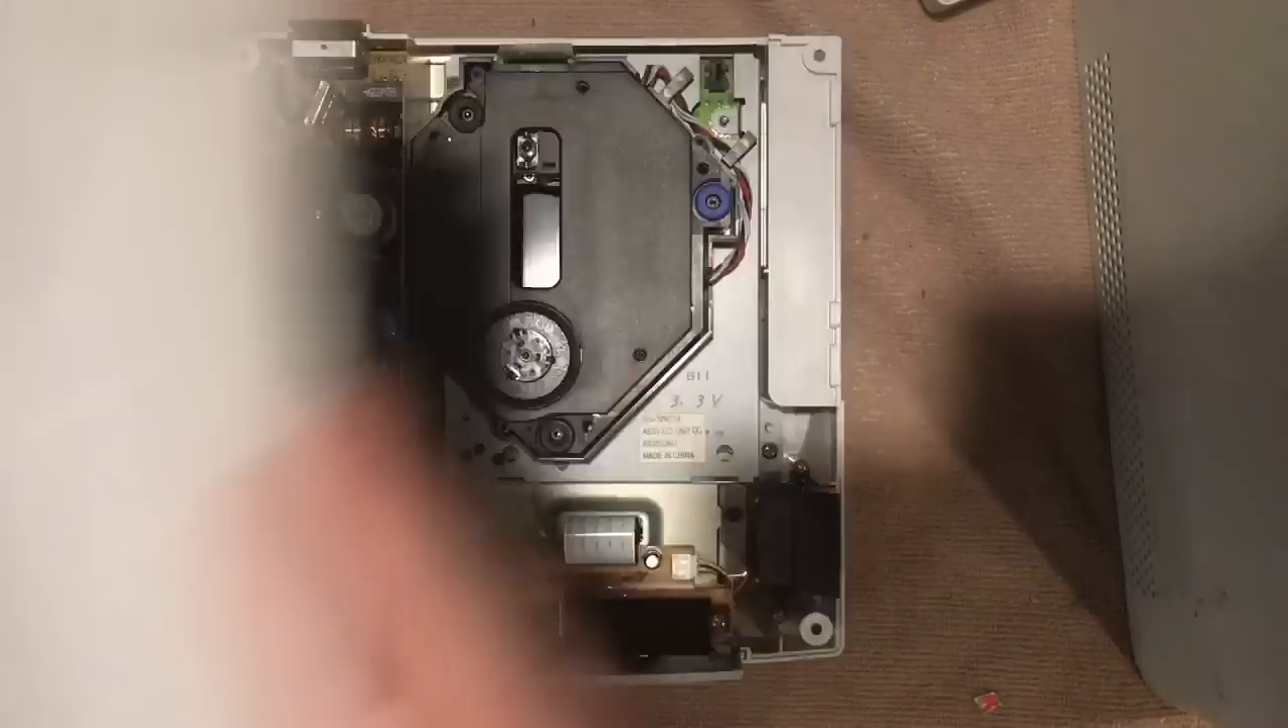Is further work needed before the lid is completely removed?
No.